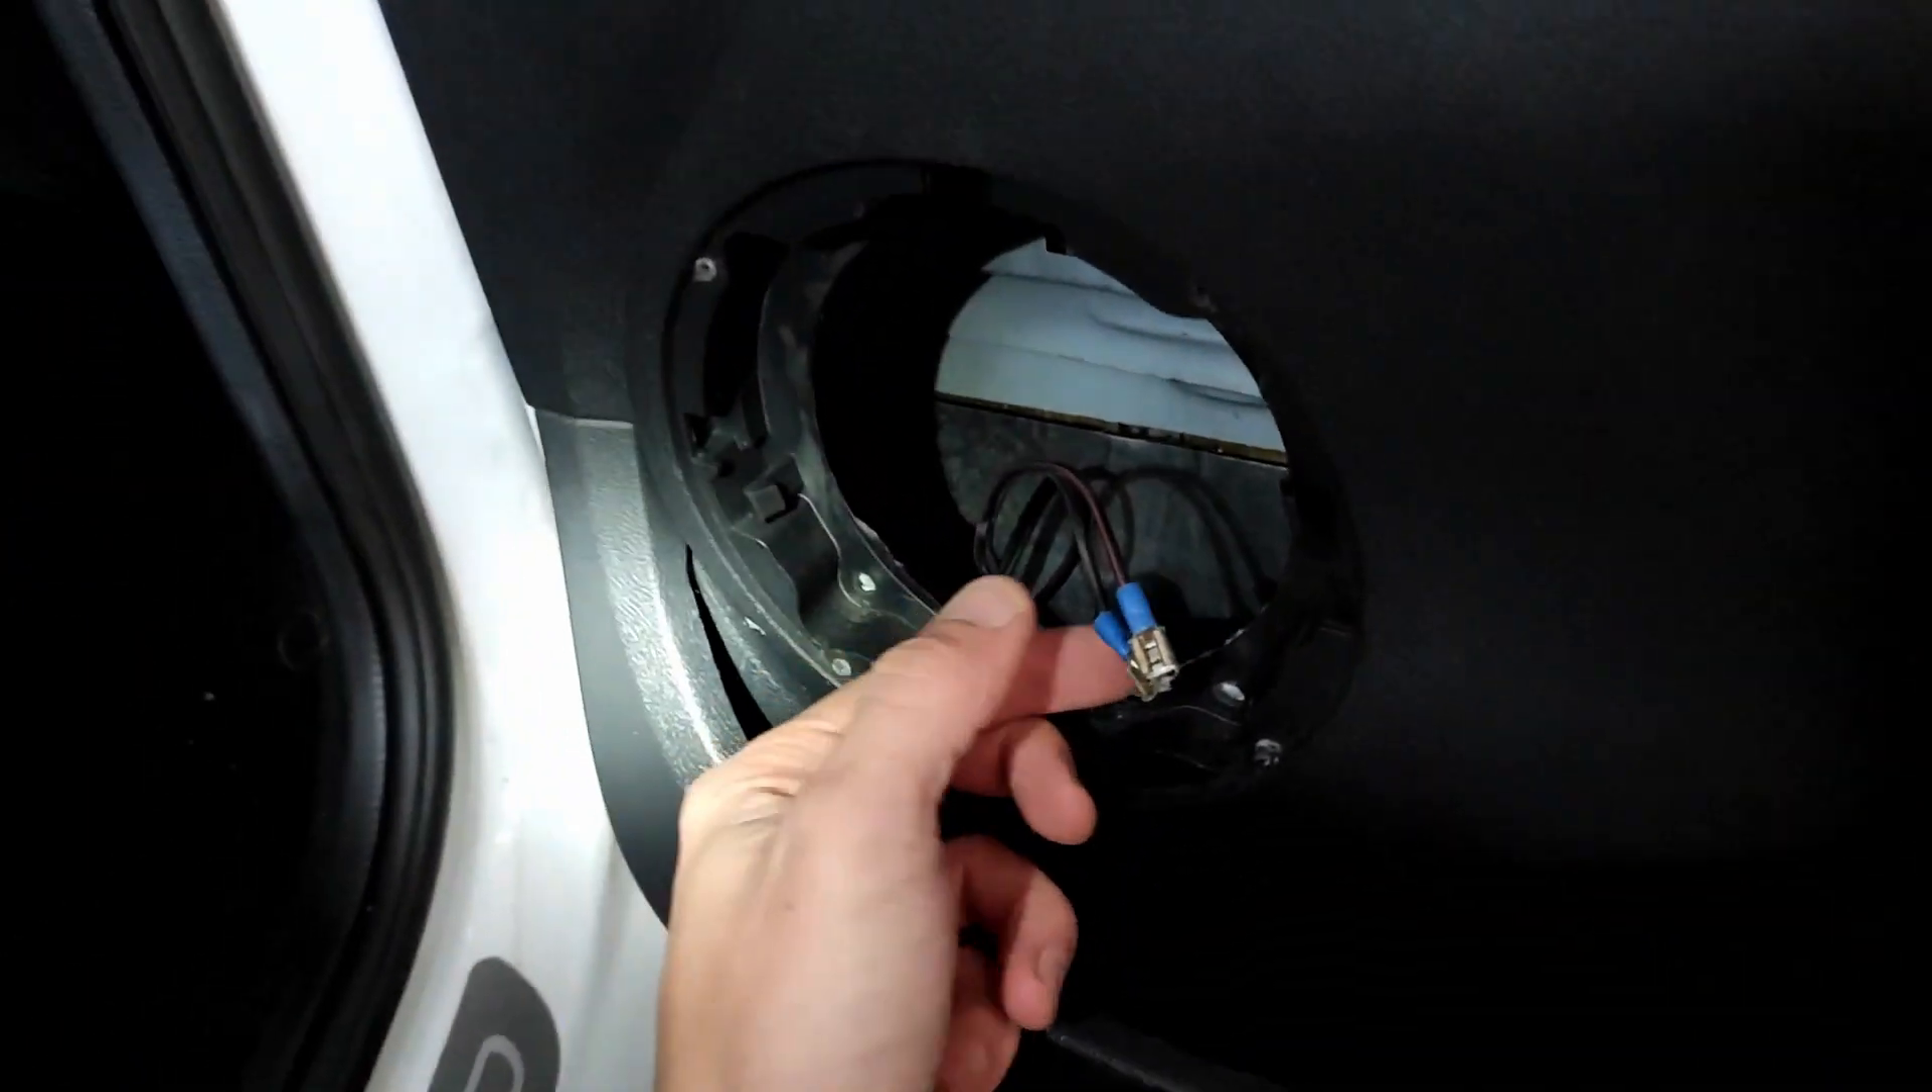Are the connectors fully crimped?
Yes.